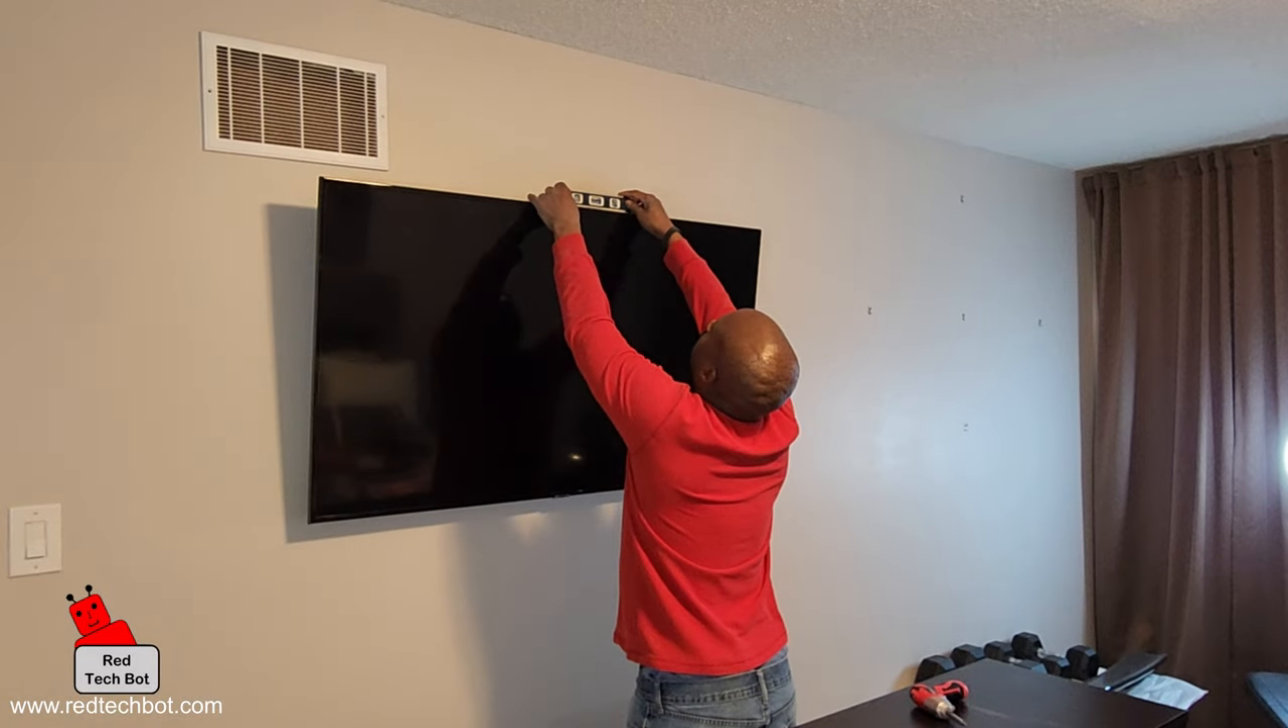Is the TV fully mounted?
Yes.